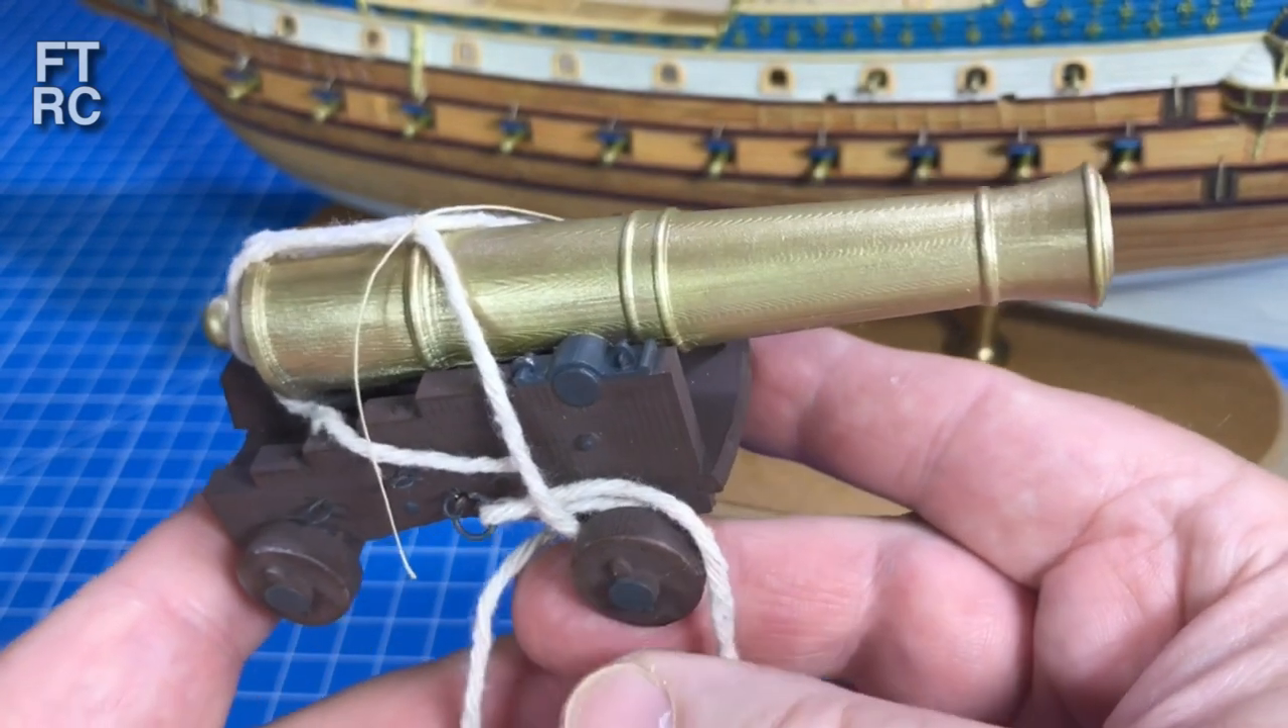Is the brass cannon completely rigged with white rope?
No.